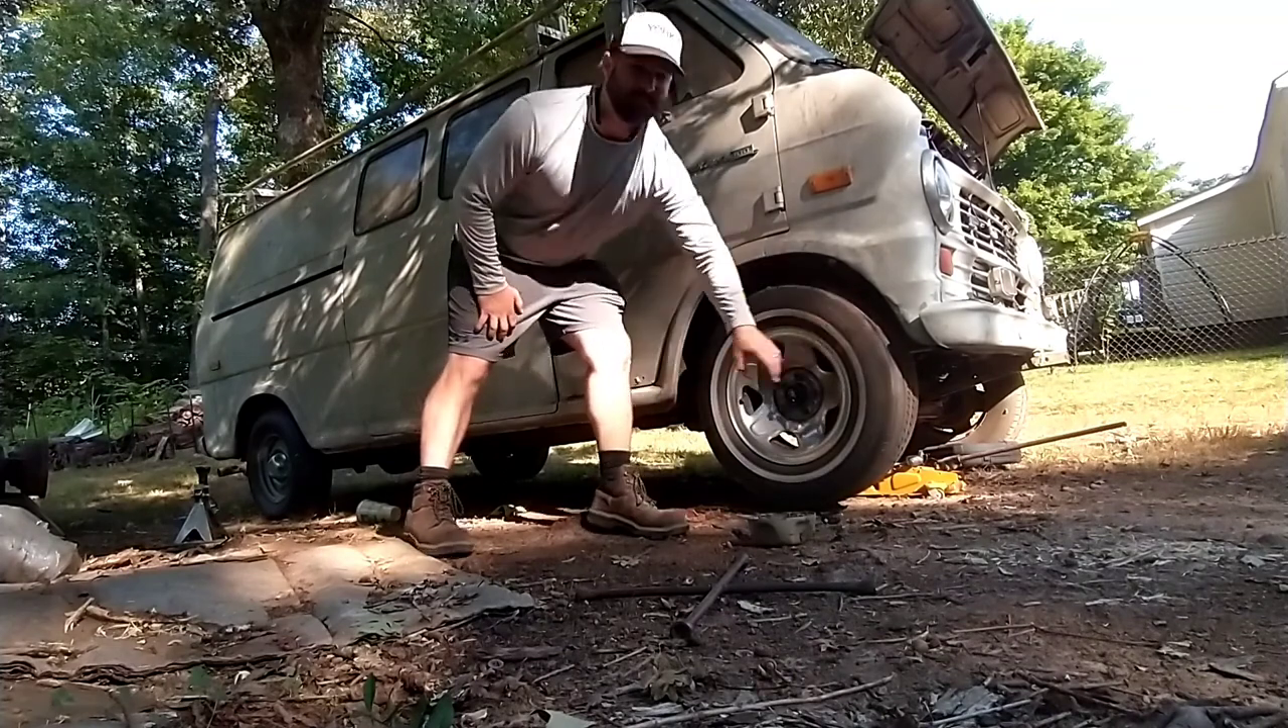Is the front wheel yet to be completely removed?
Yes.